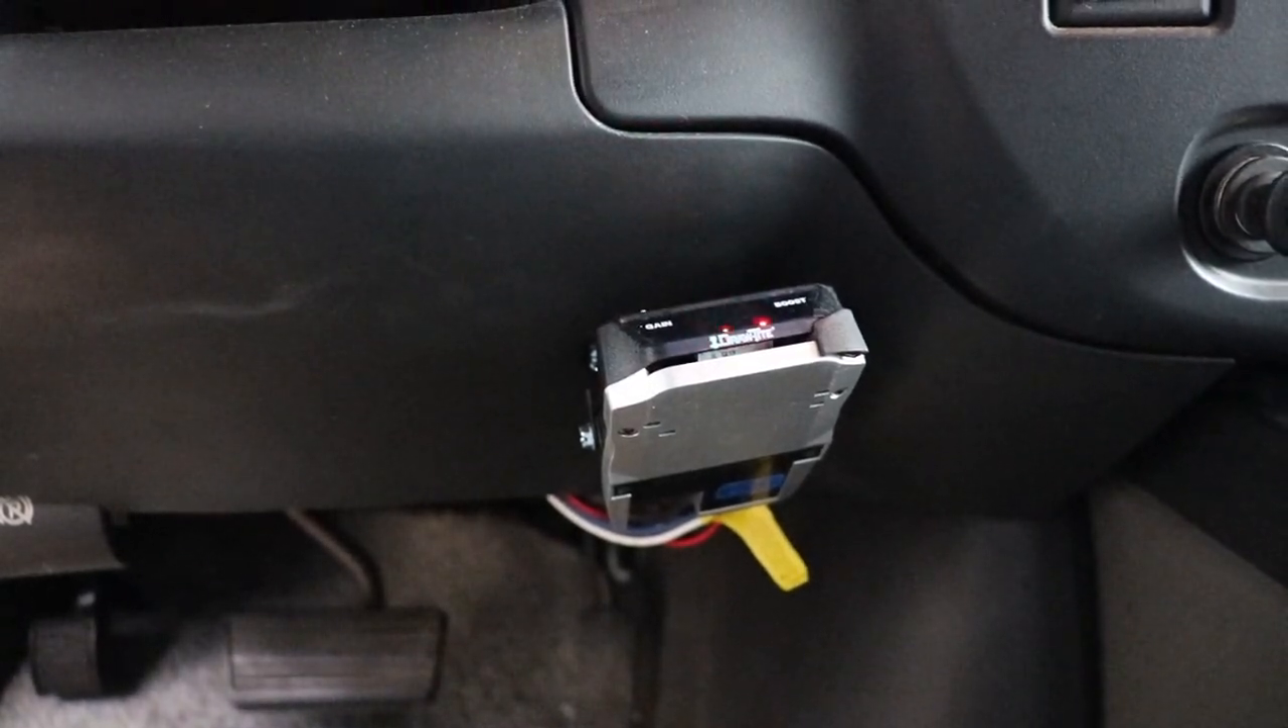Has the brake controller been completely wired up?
Yes.